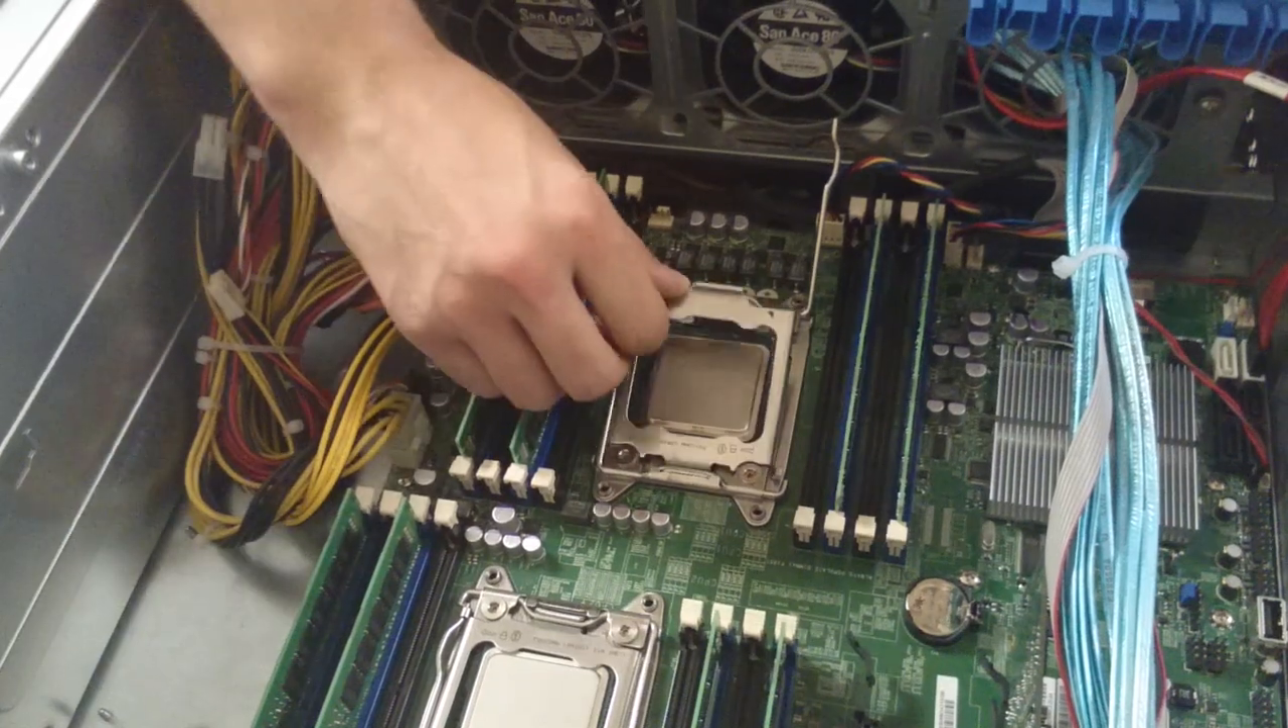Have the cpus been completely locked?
No.